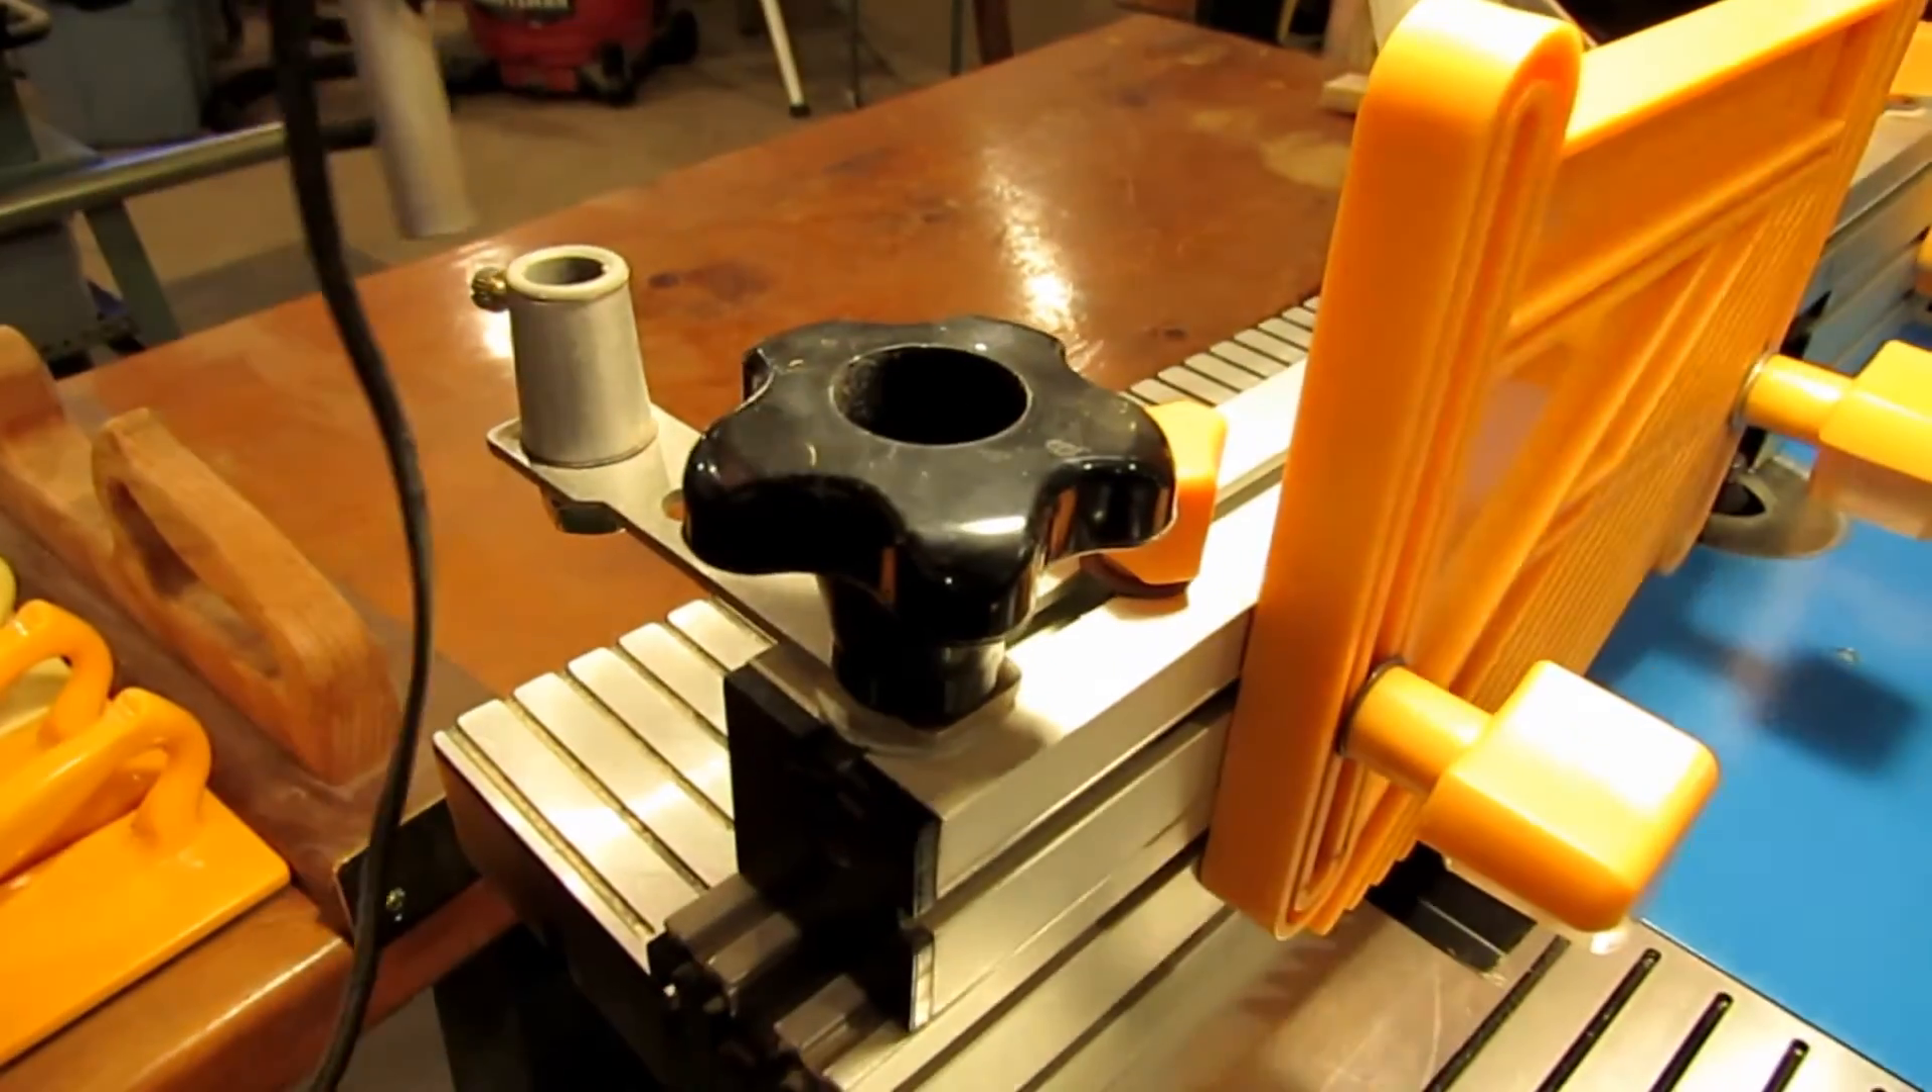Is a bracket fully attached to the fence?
Yes.